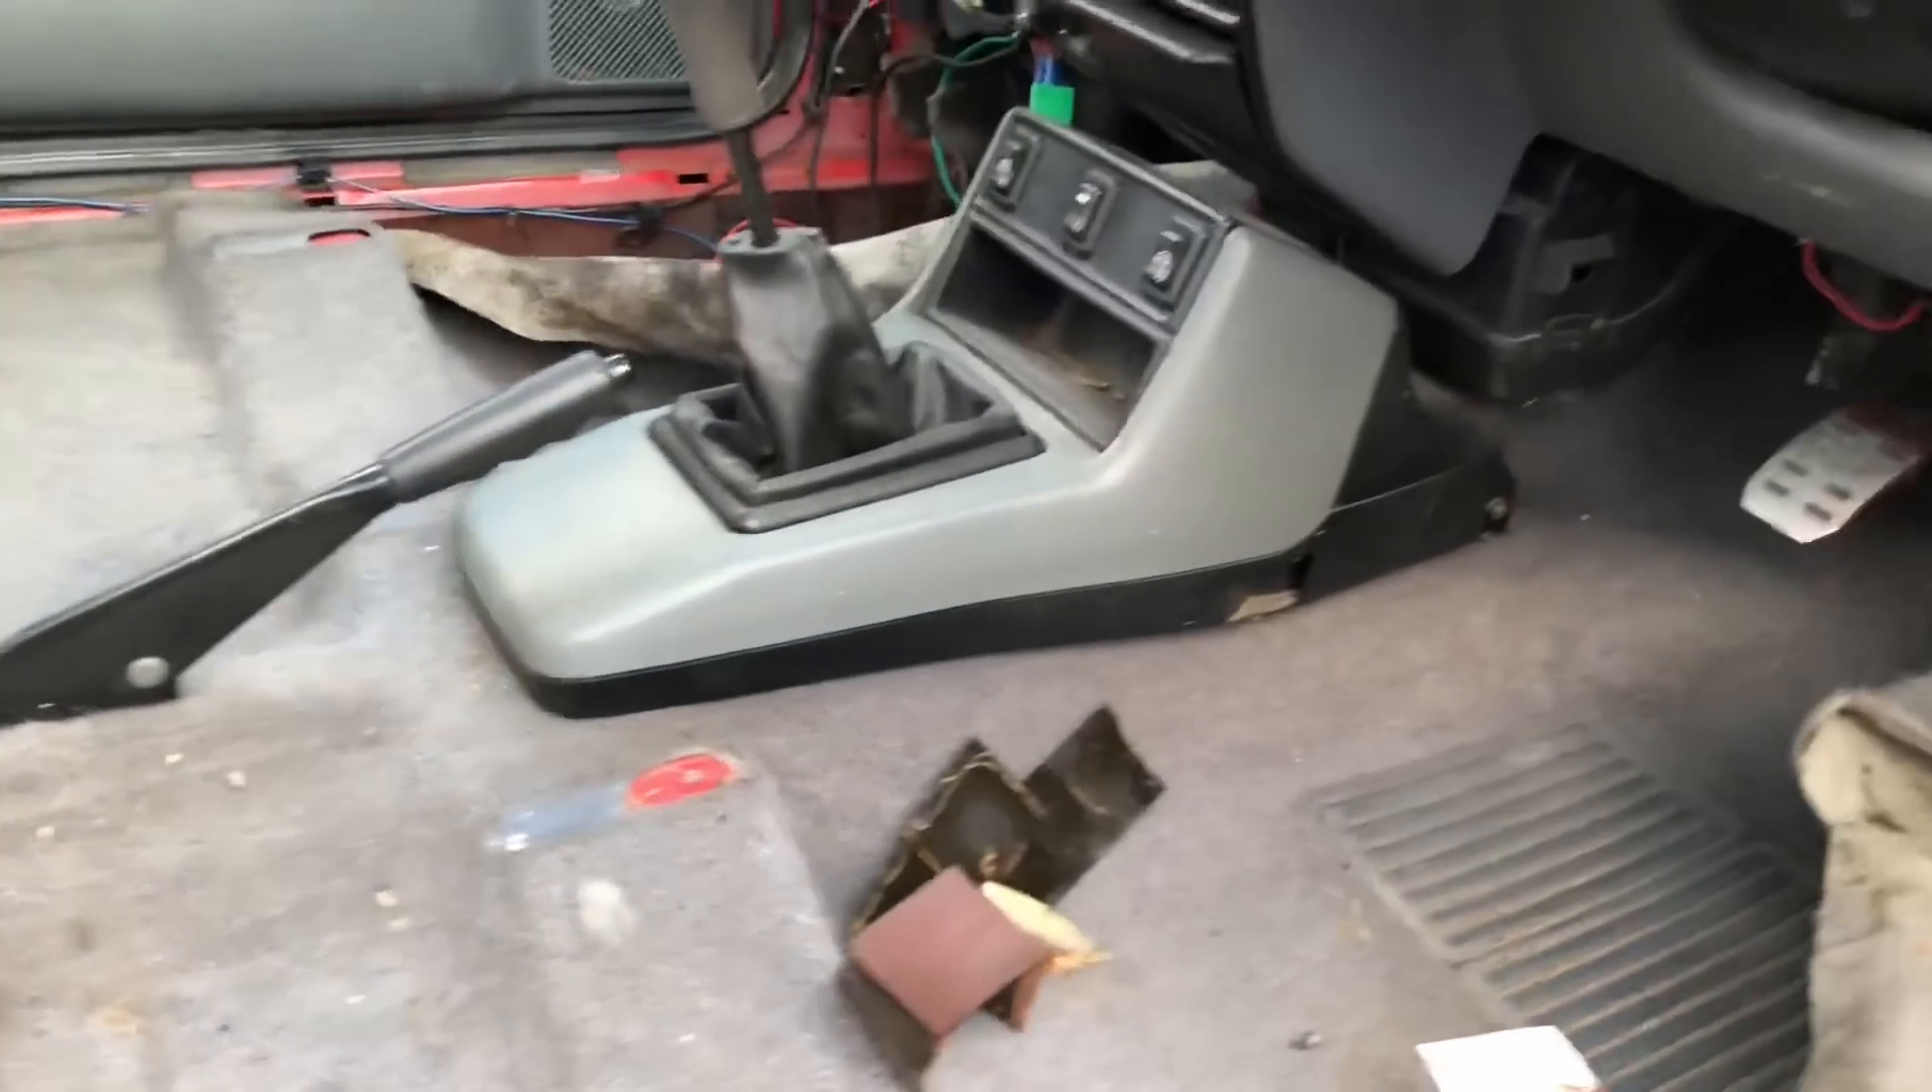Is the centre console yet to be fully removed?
Yes.